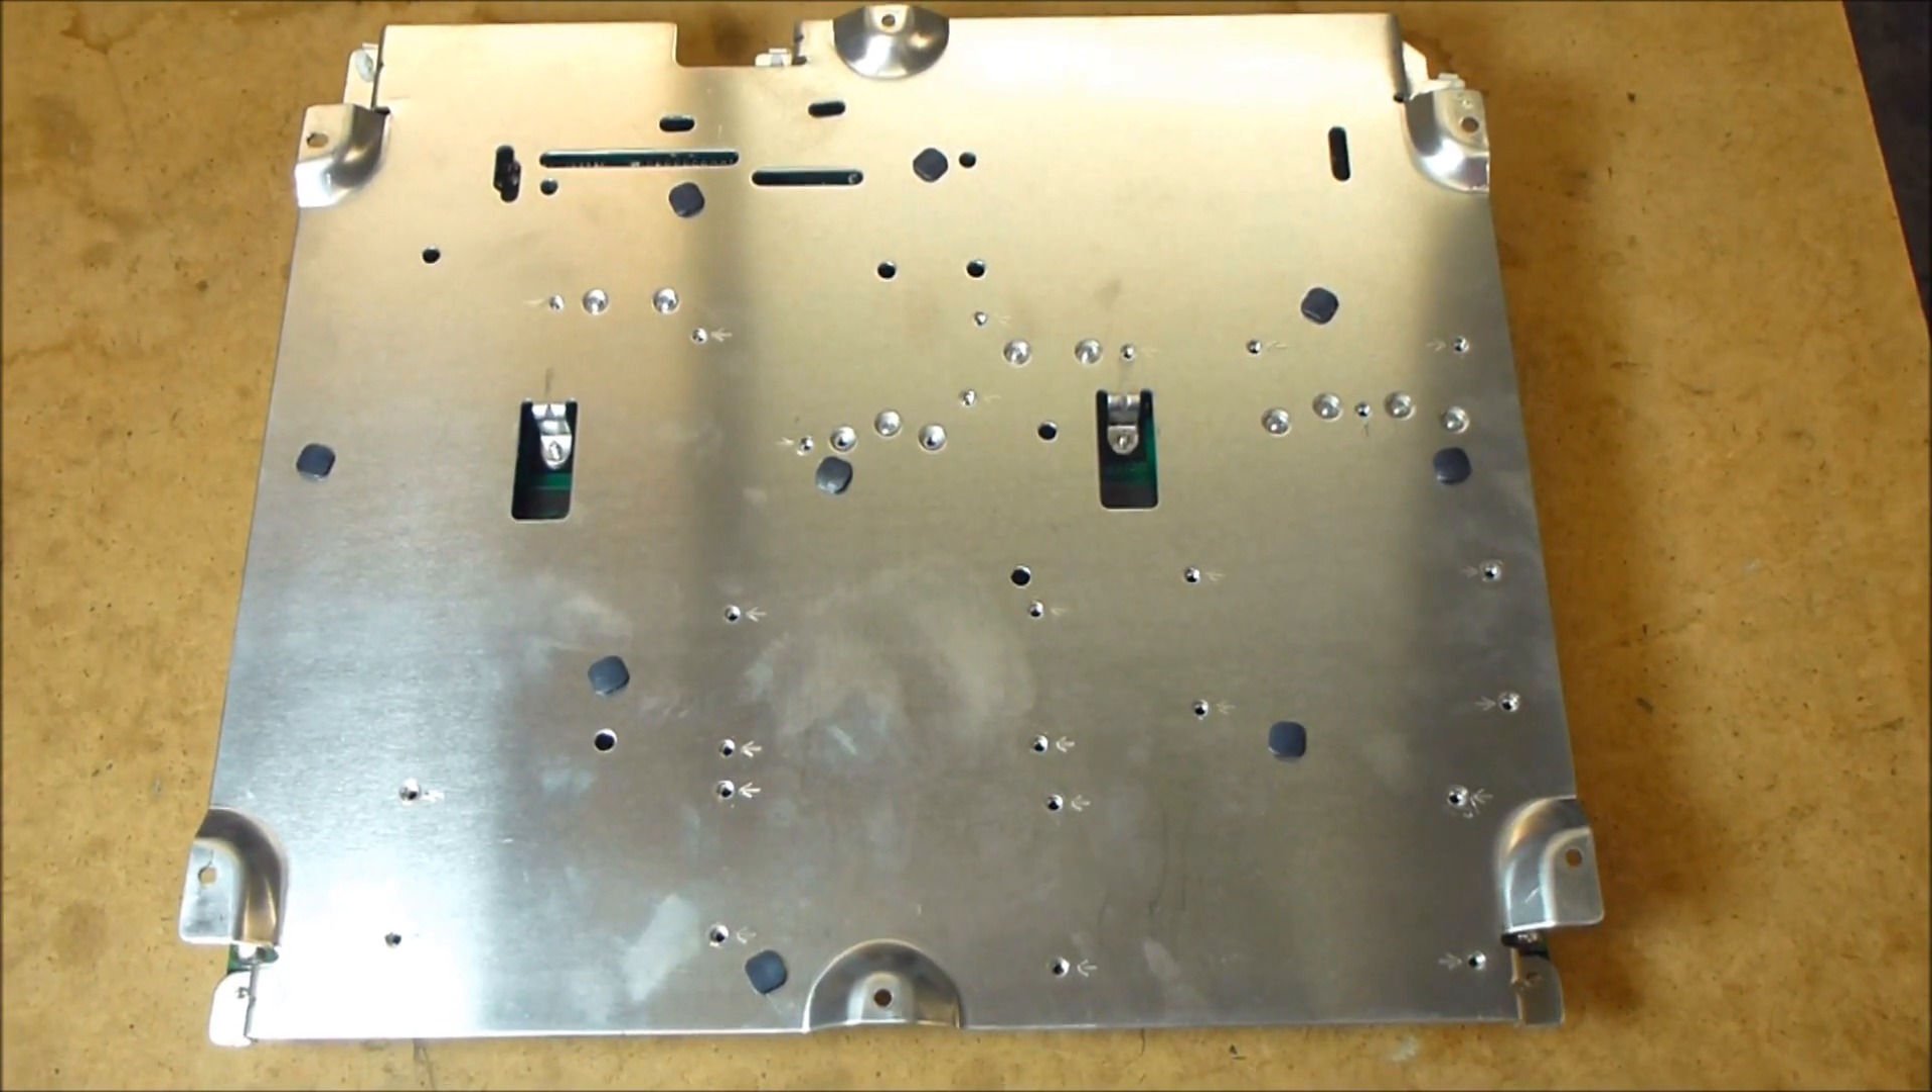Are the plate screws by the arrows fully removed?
Yes.